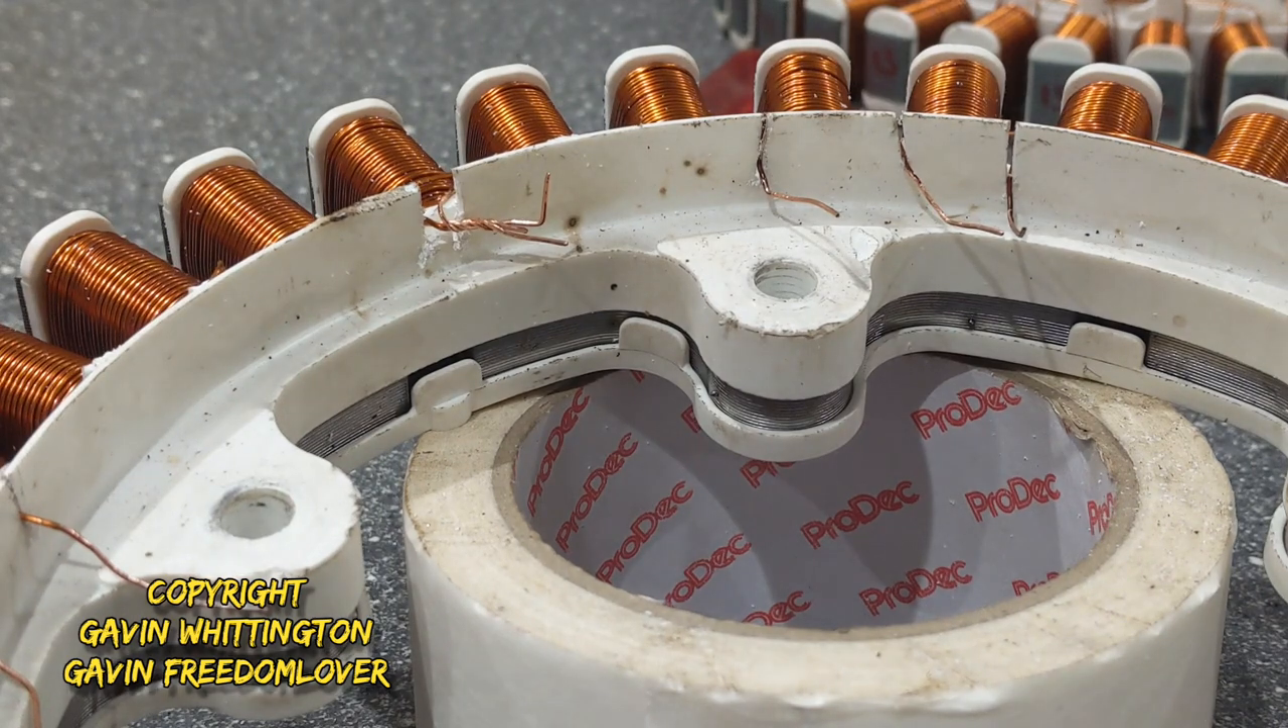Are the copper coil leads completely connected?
No.